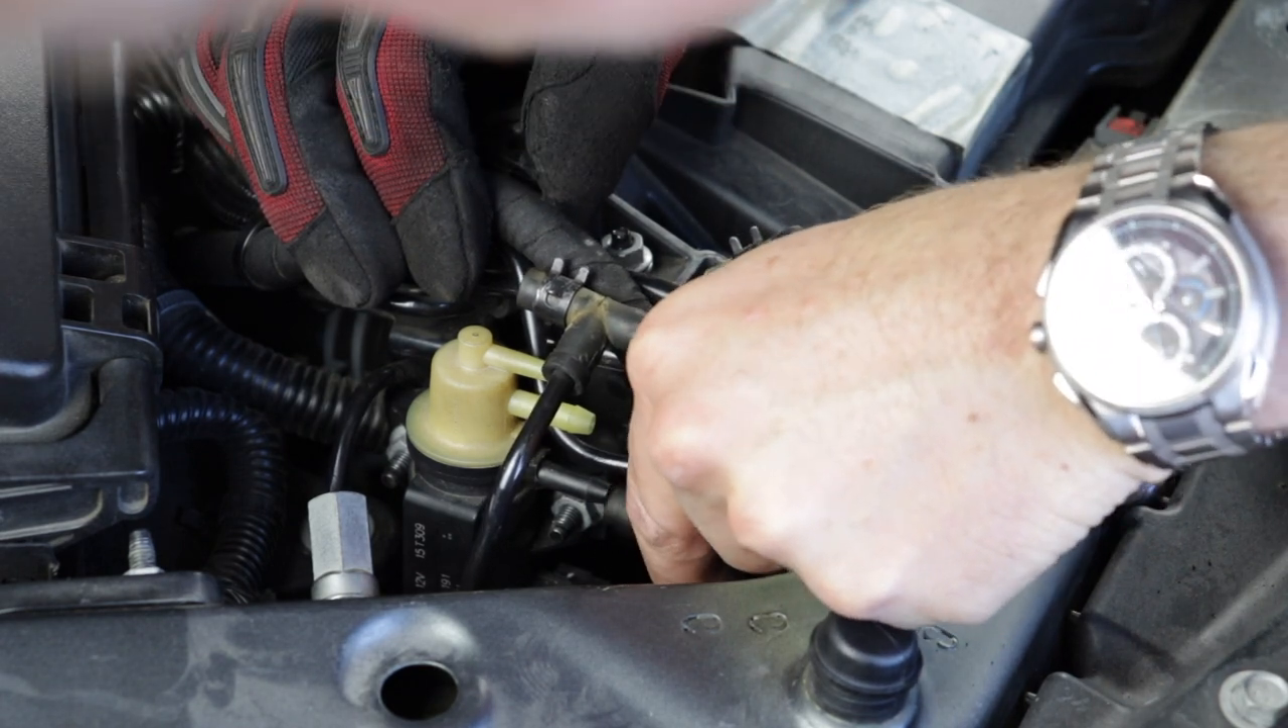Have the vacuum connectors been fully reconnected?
No.